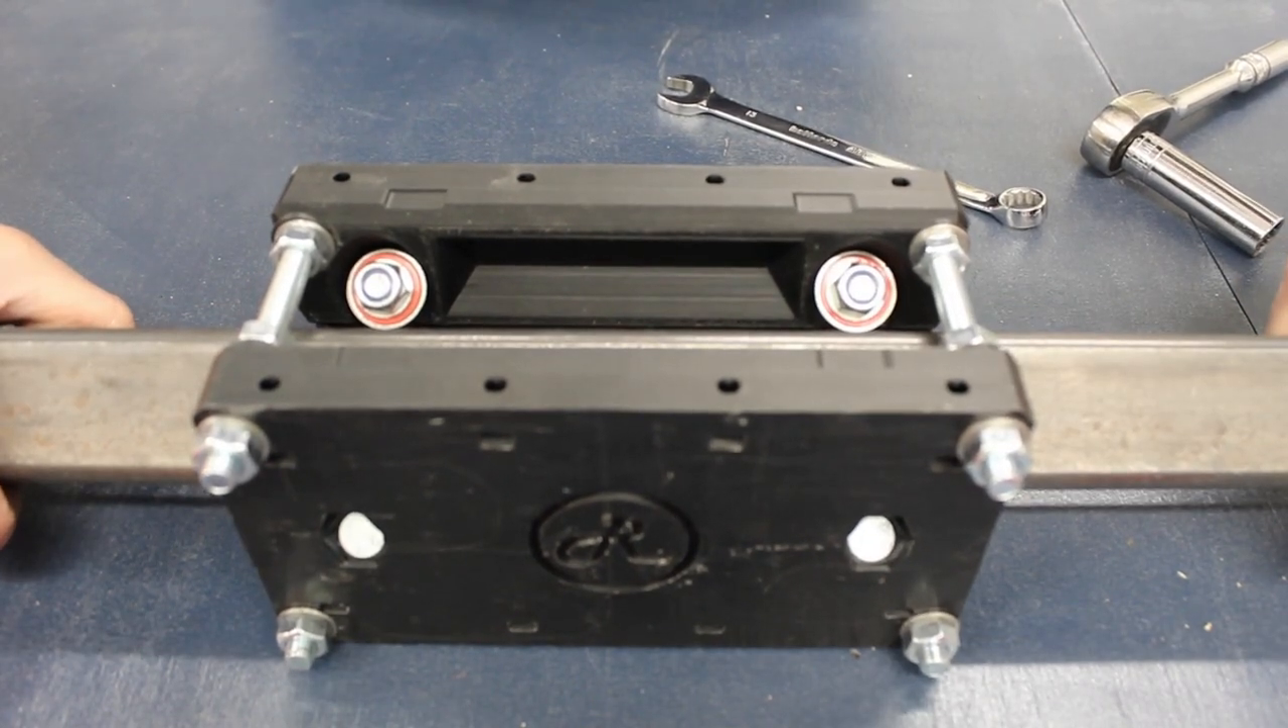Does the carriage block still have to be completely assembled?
No.